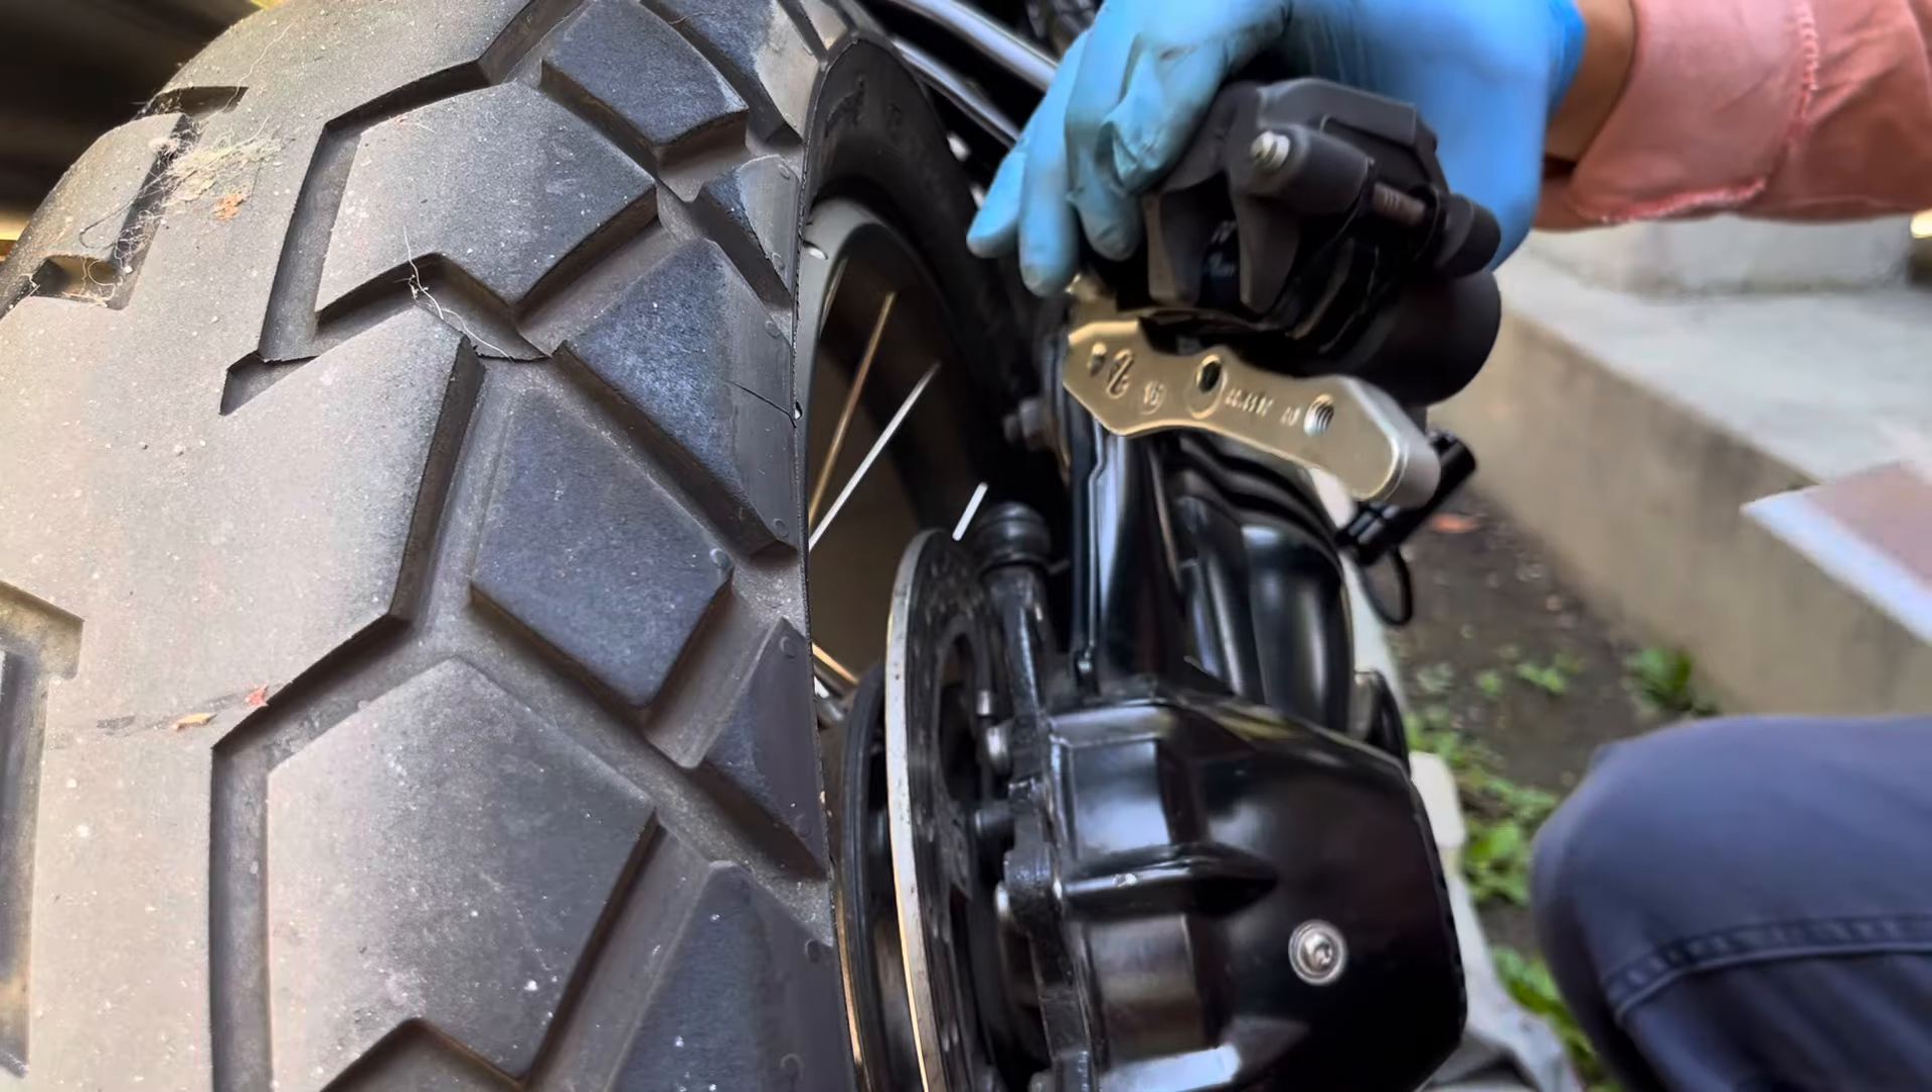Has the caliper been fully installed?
No.